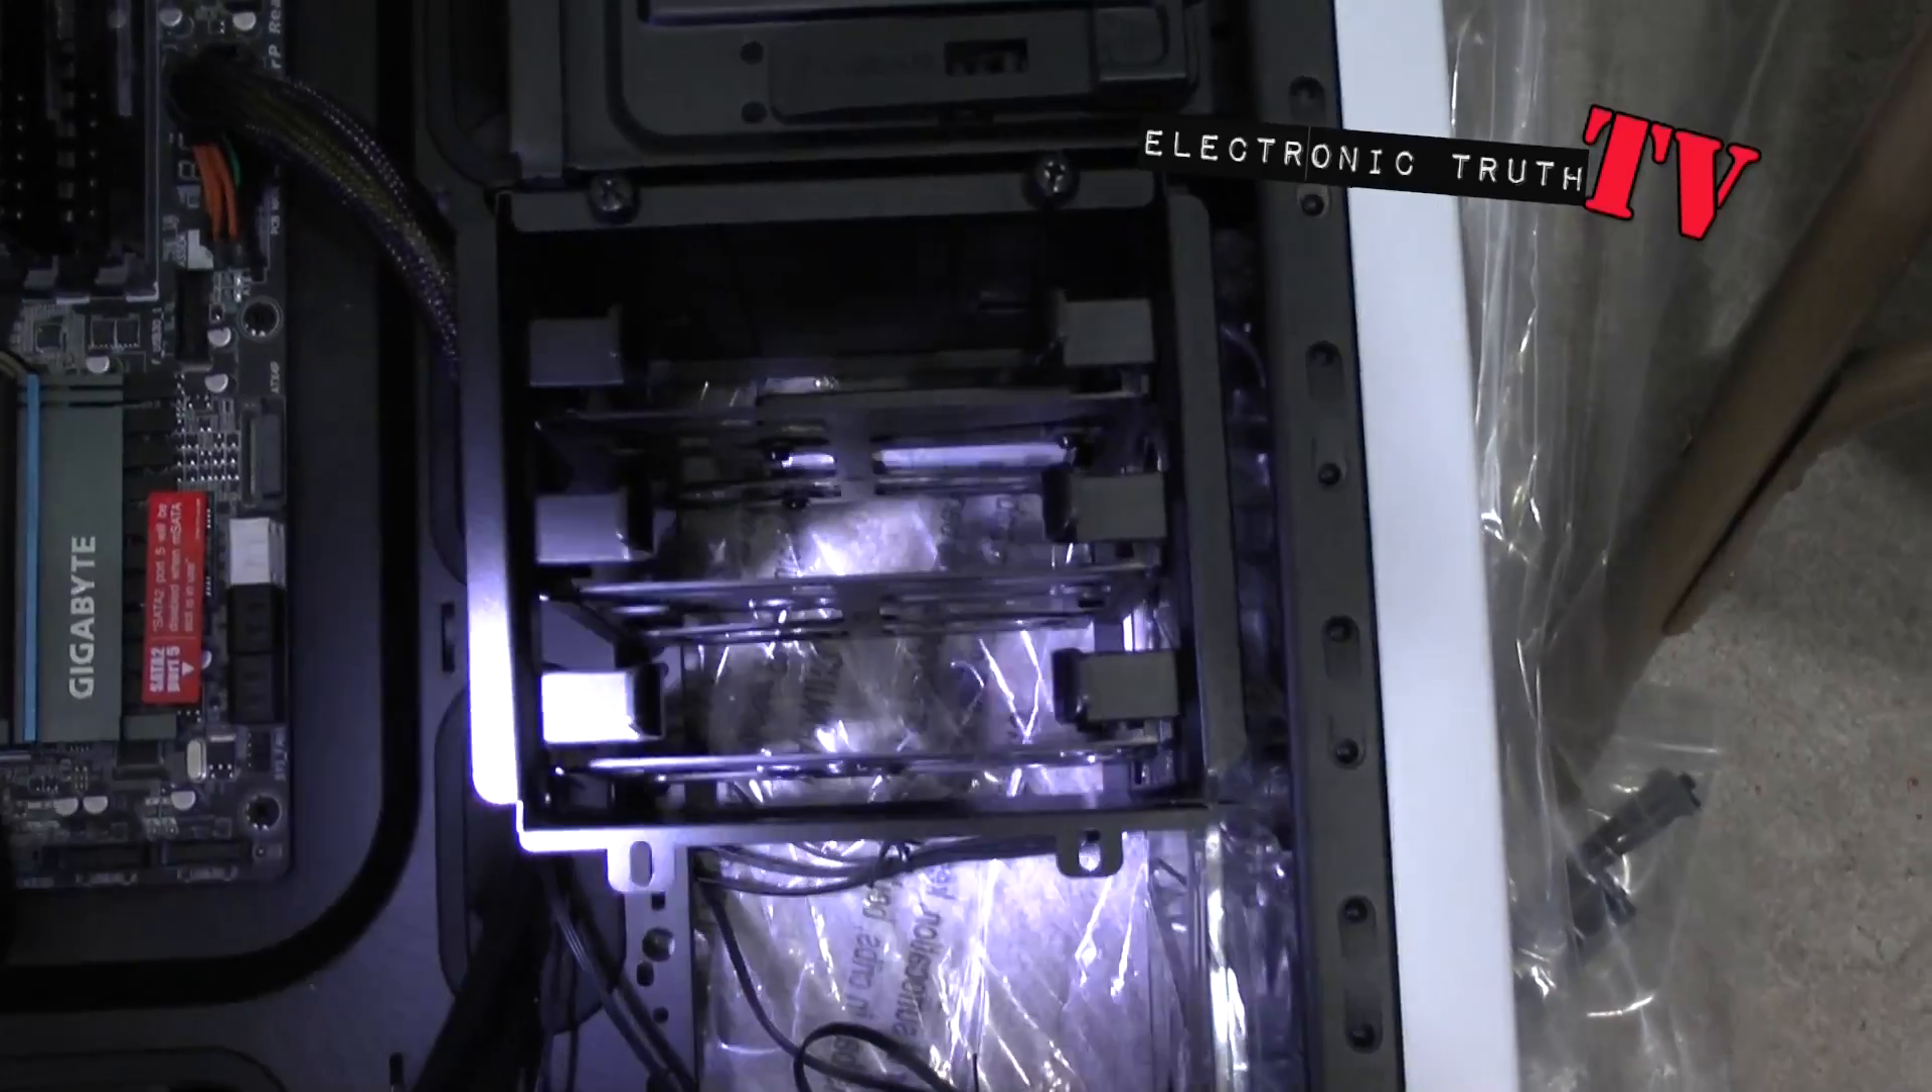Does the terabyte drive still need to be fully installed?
Yes.